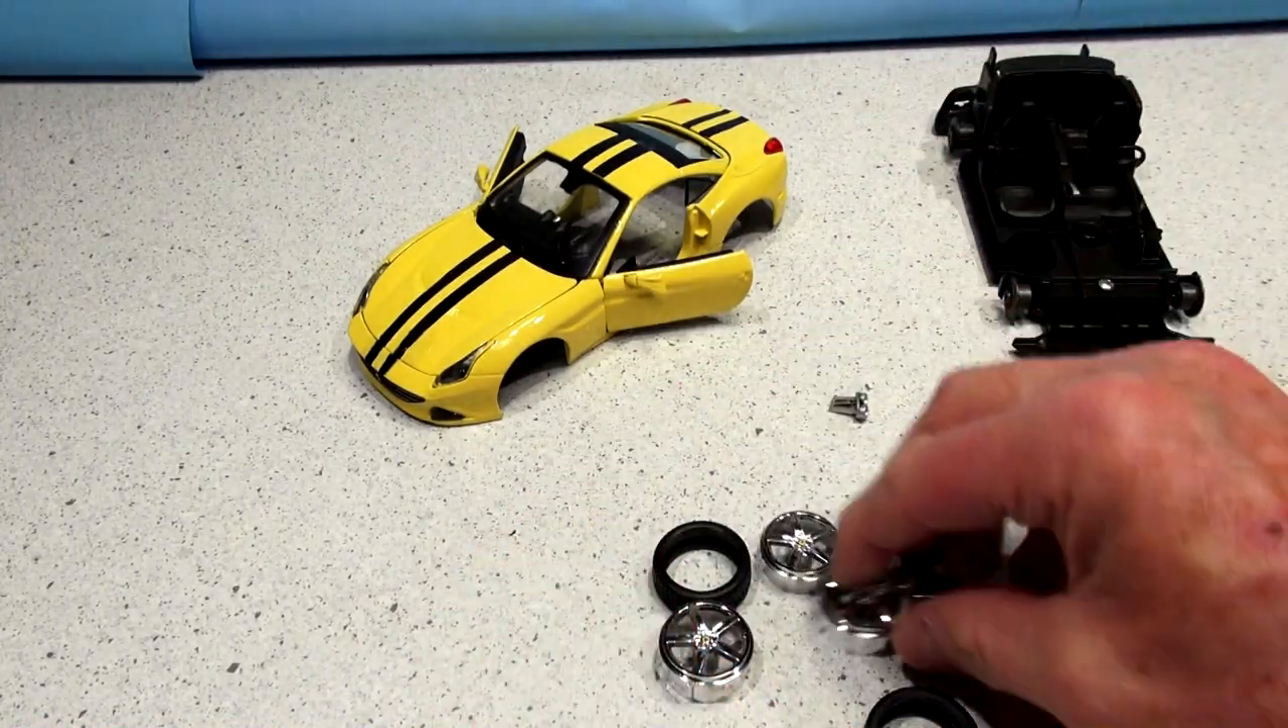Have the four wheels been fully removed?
Yes.